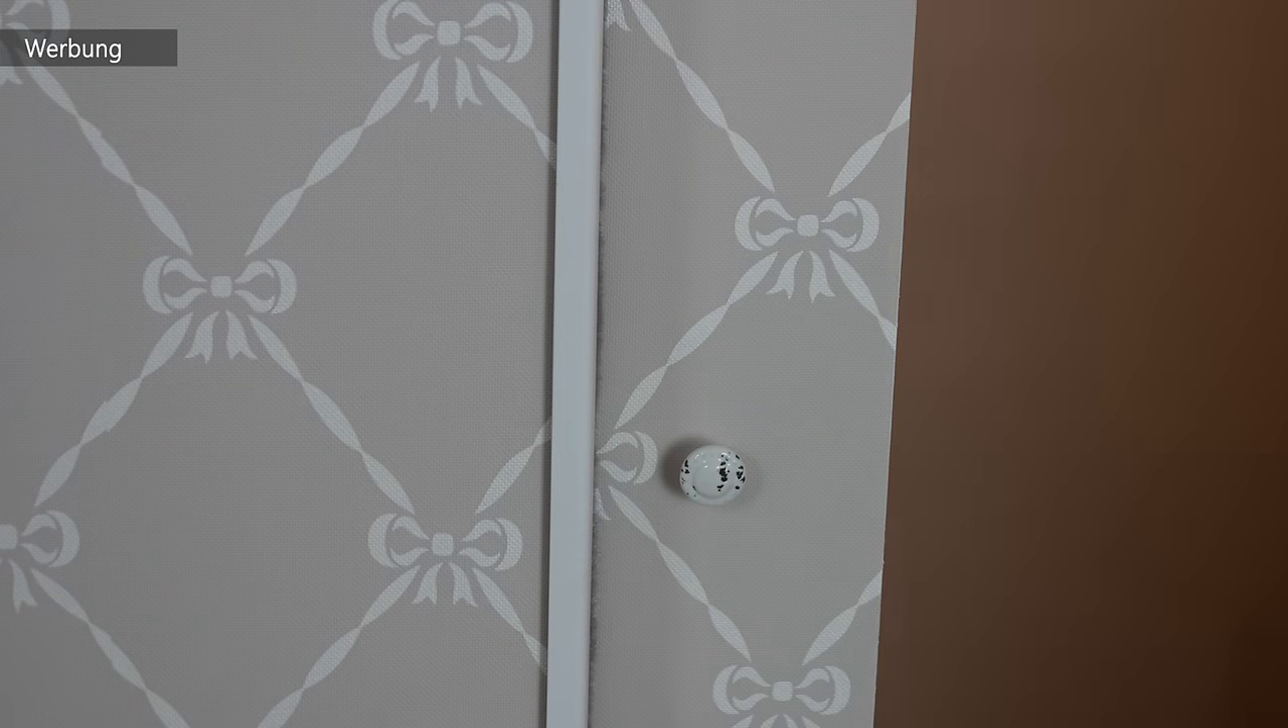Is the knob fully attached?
Yes.